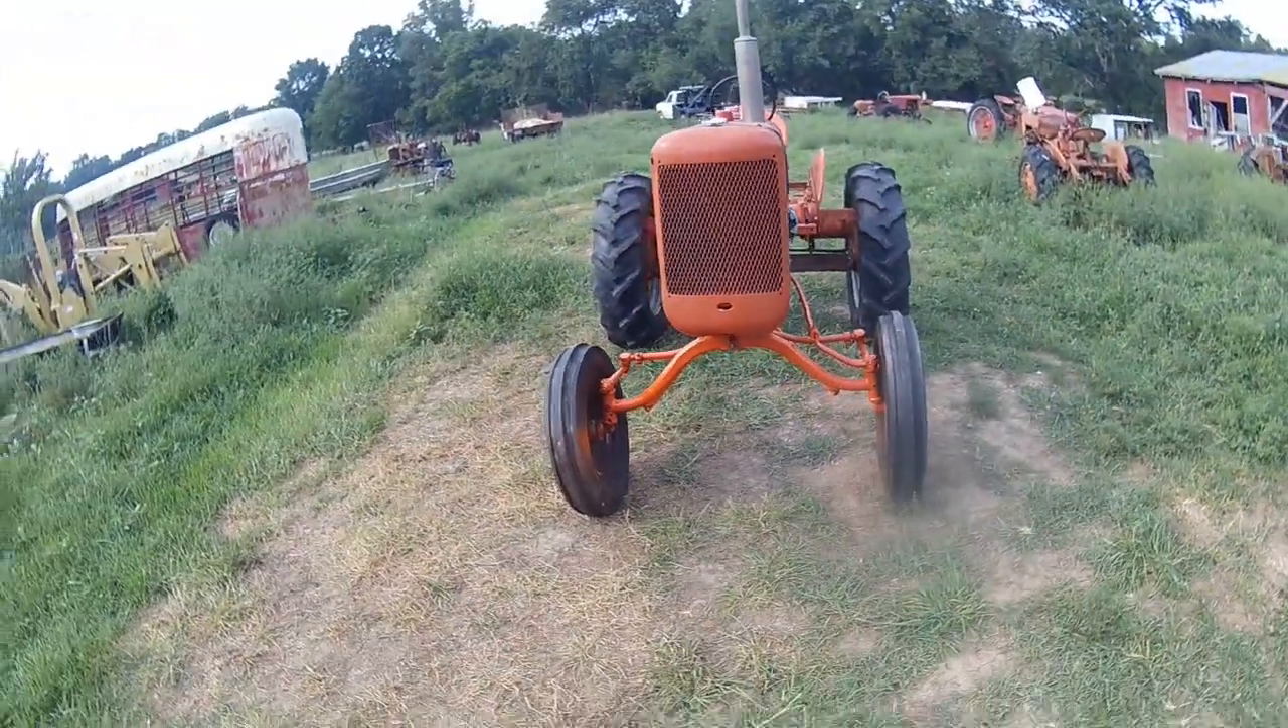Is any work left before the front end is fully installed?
No.